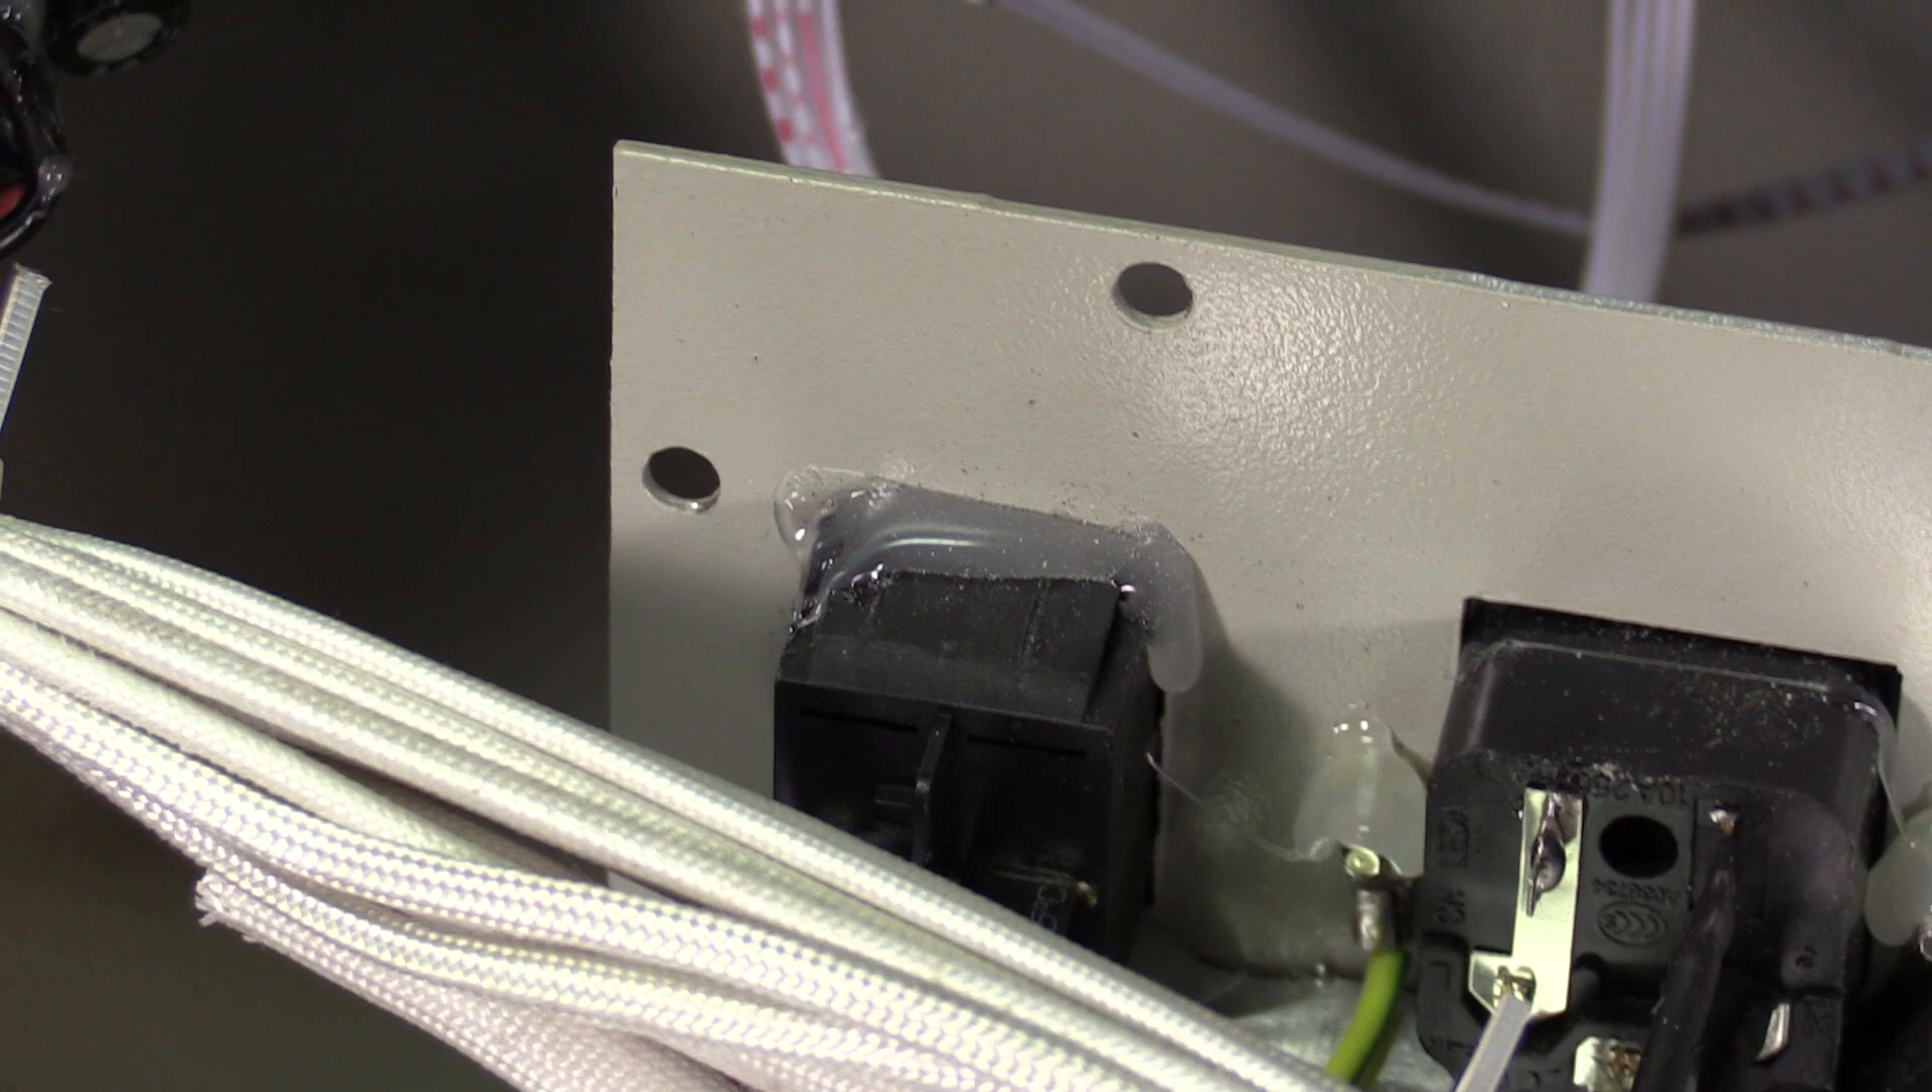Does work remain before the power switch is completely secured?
No.